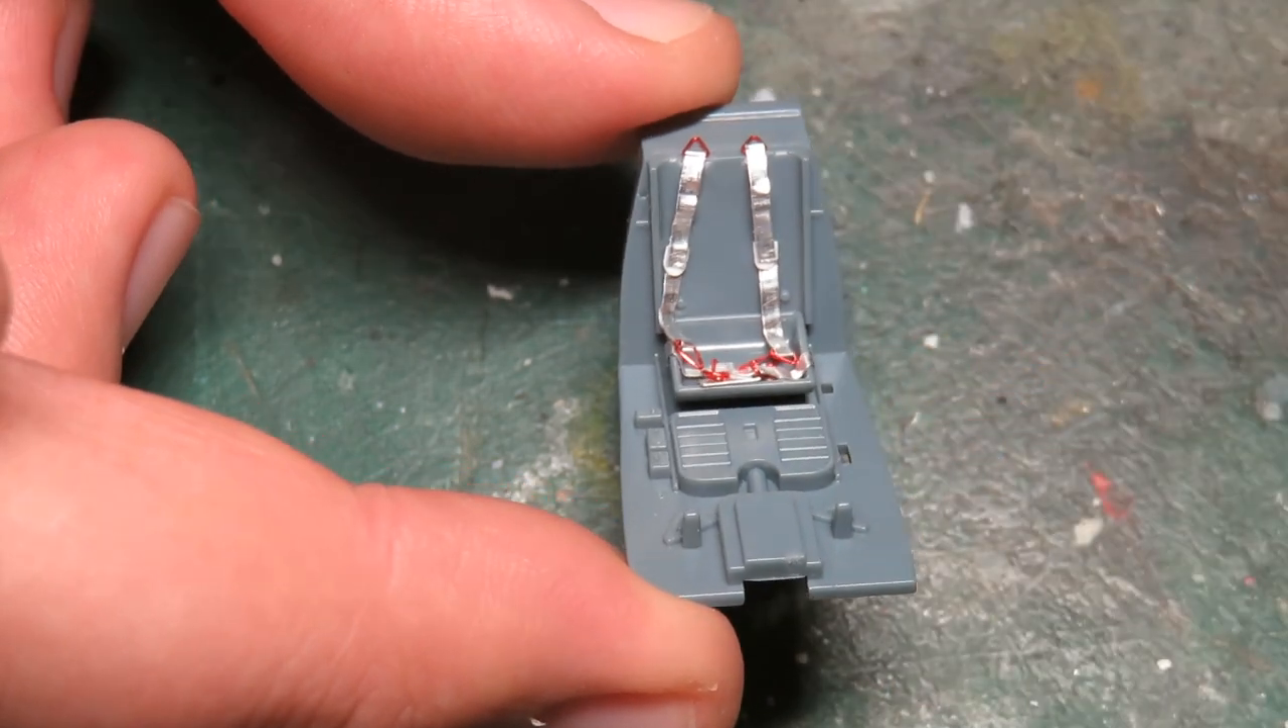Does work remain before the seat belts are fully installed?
No.